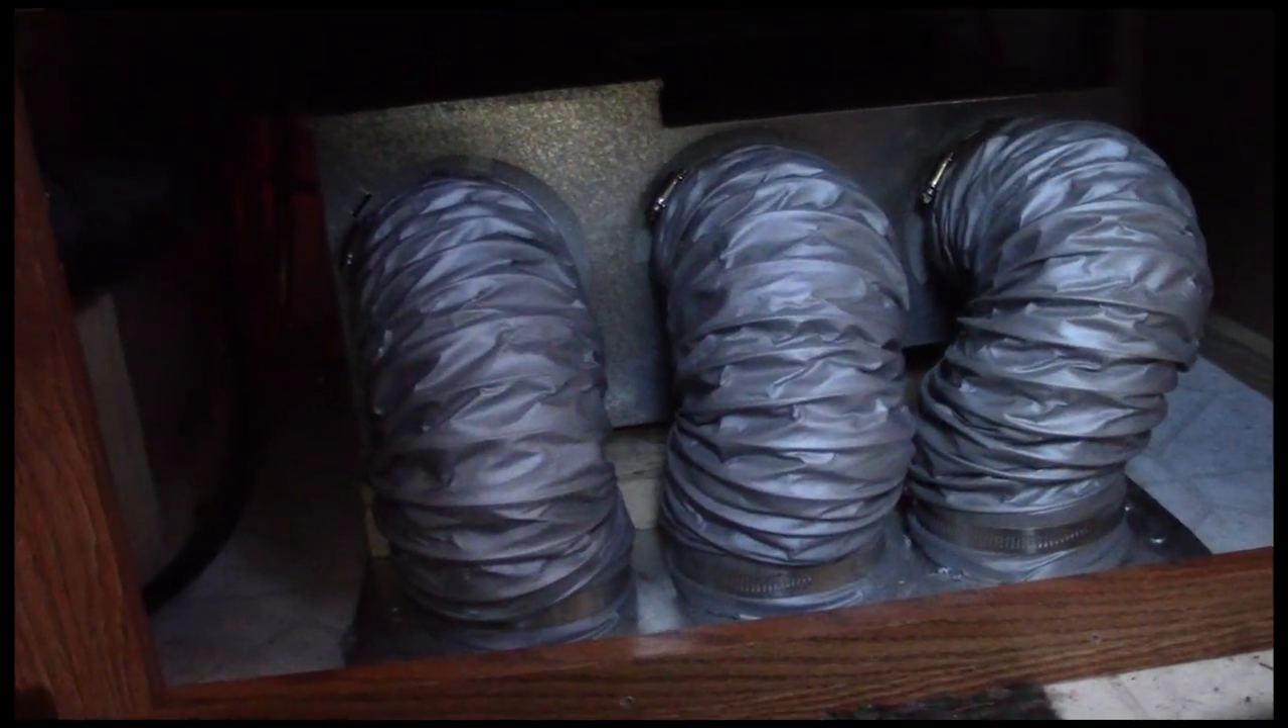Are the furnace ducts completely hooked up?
Yes.